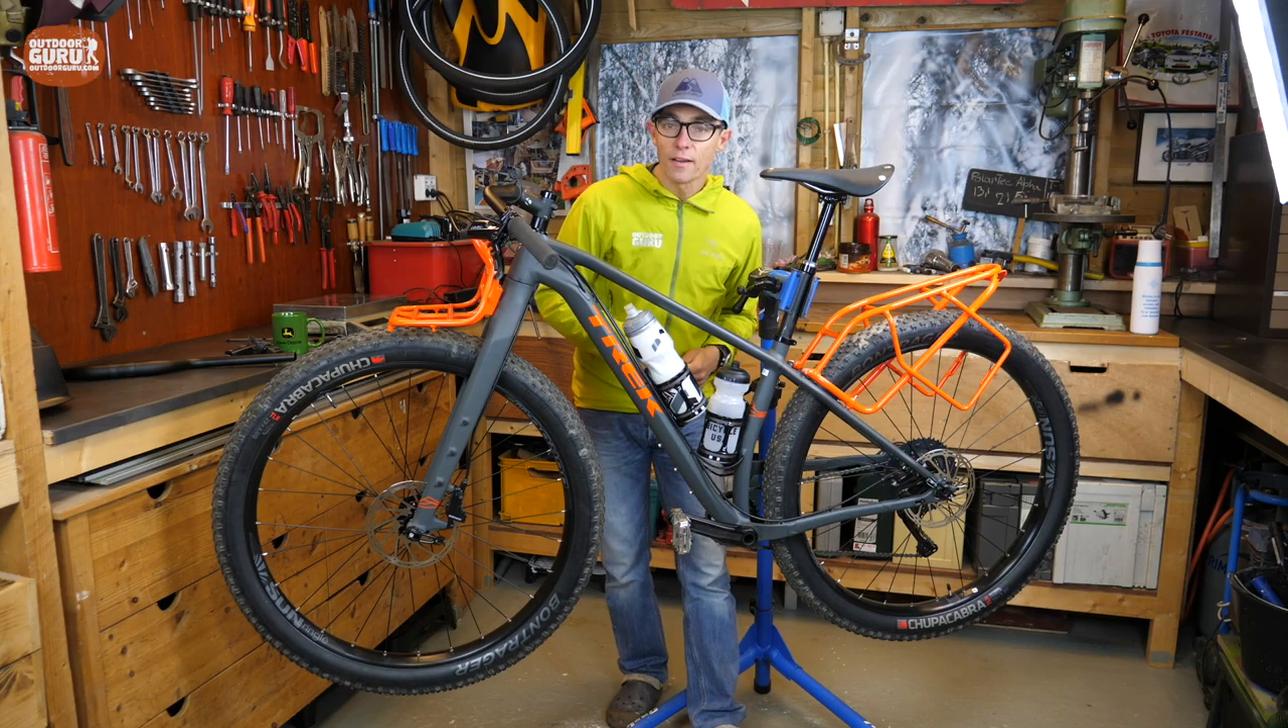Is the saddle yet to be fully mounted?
No.